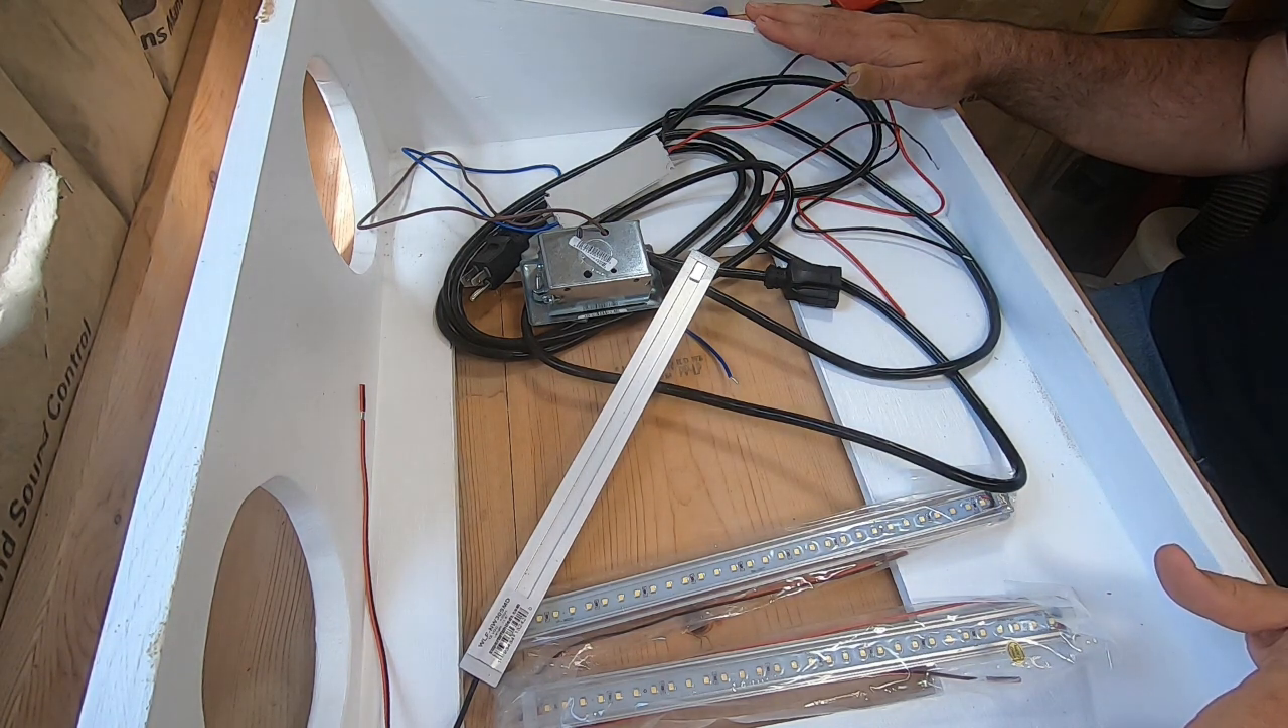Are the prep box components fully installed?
No.